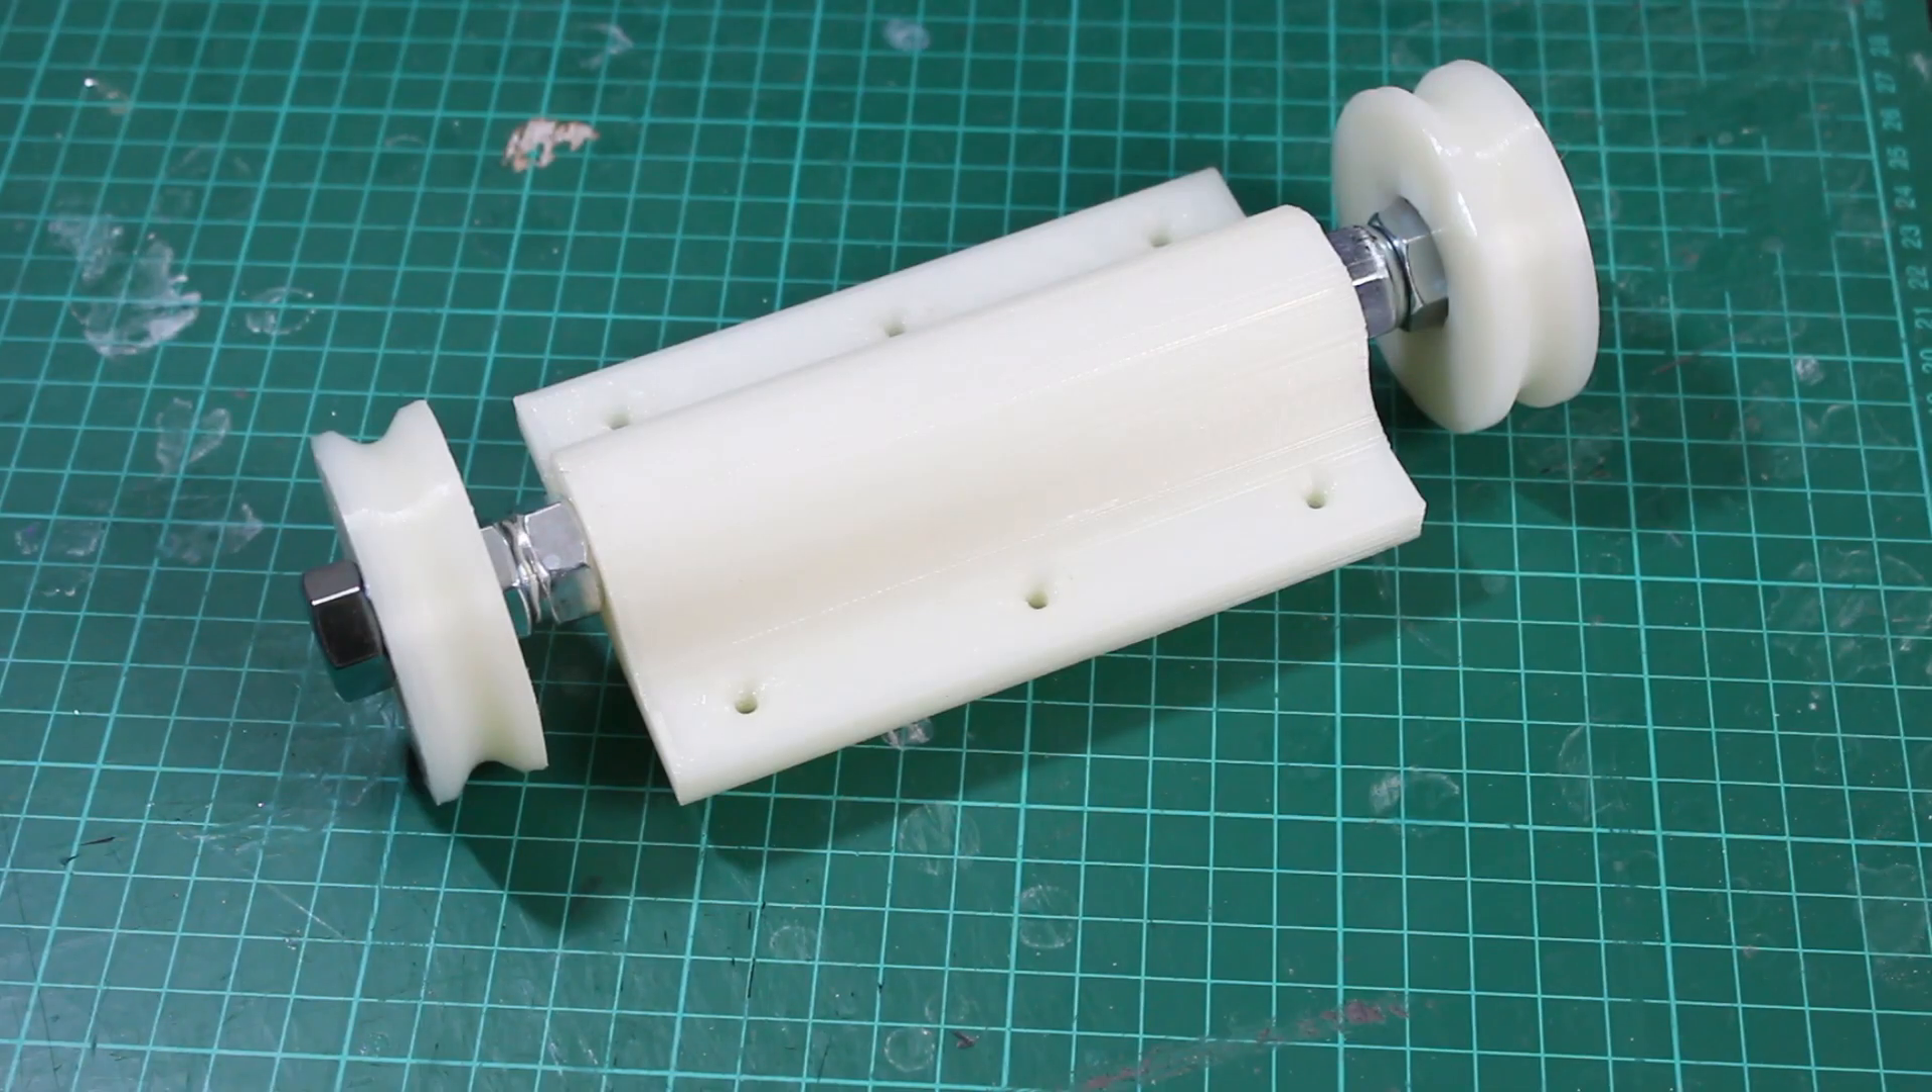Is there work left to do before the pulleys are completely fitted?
No.